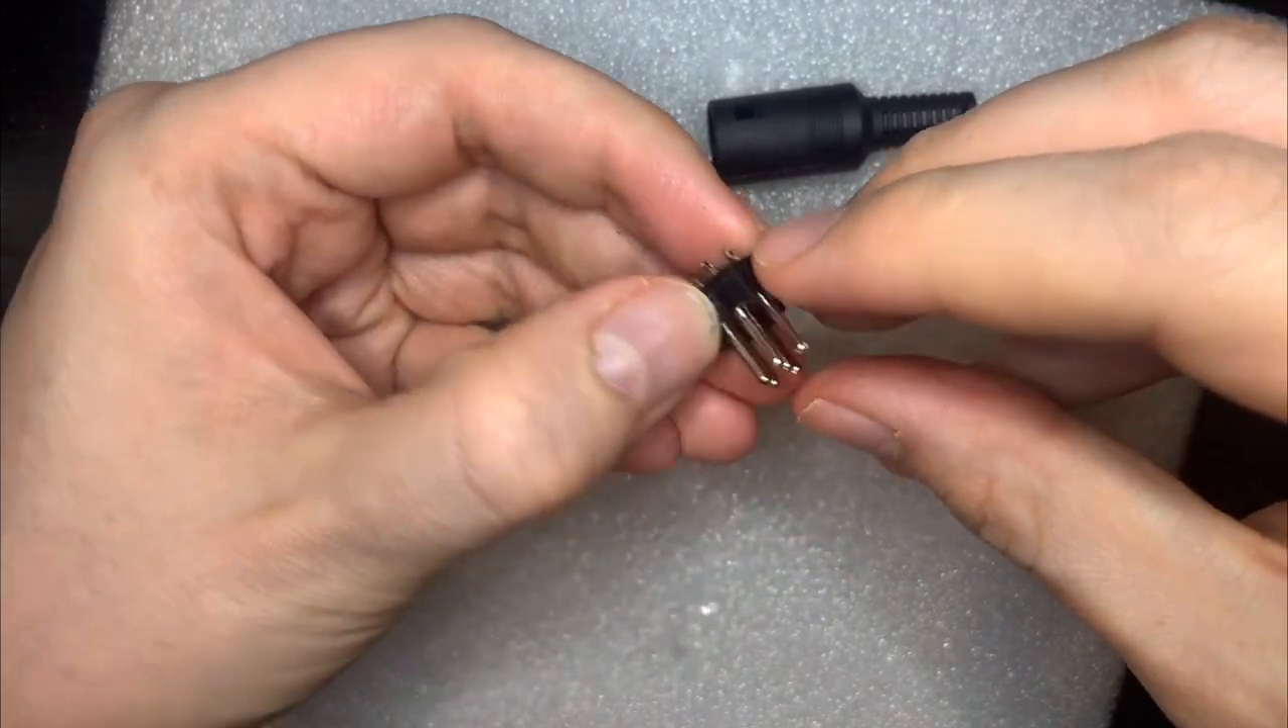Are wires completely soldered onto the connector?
No.